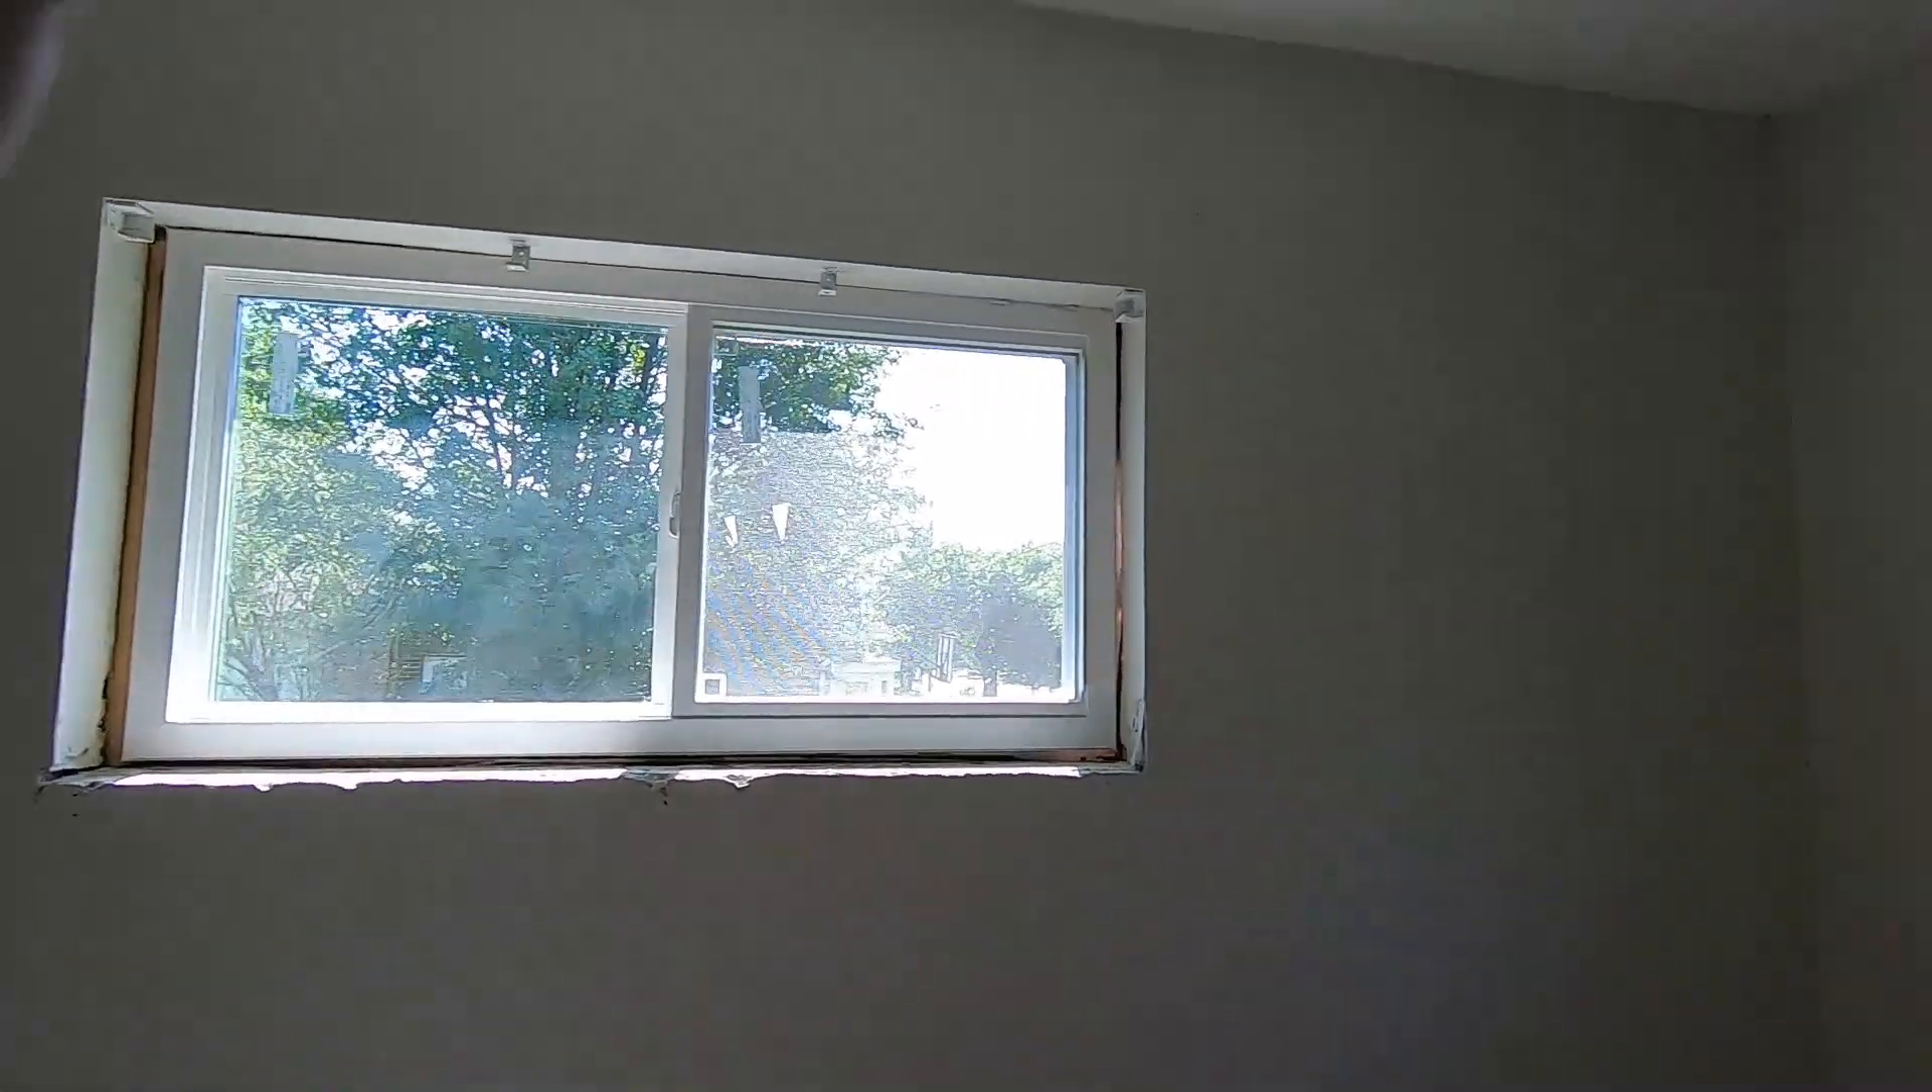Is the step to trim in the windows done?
No.